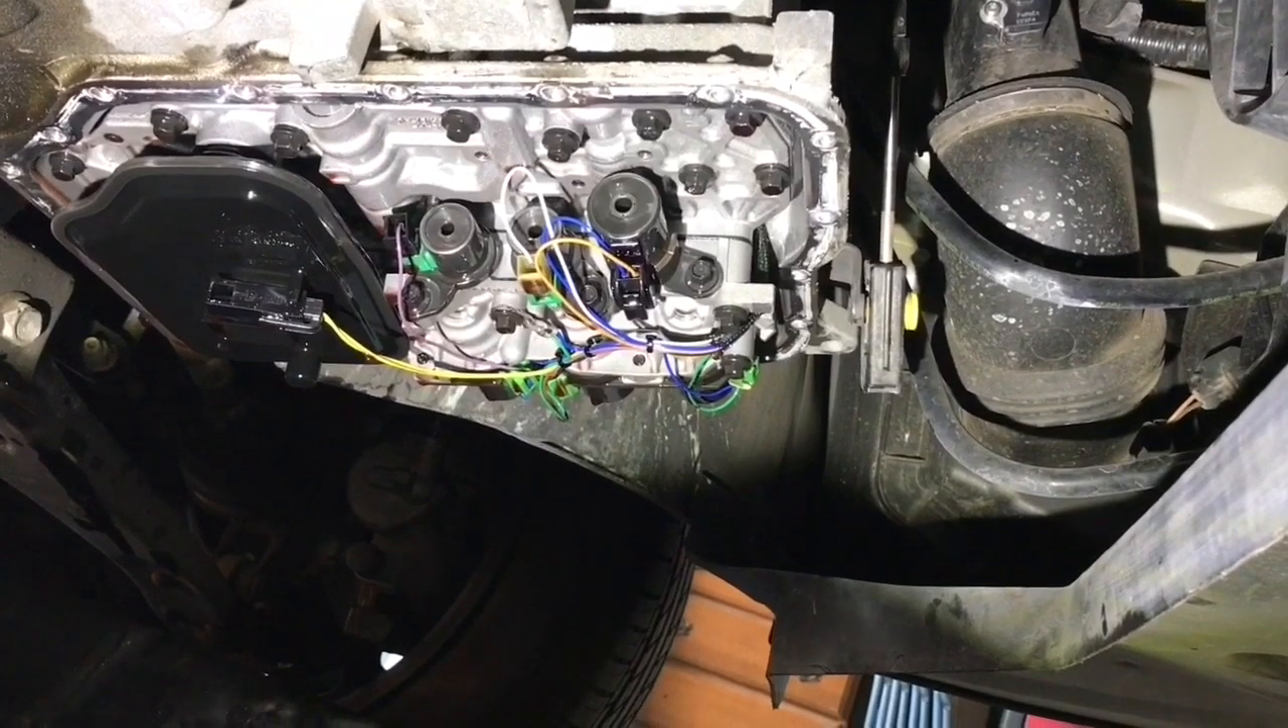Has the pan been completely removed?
Yes.